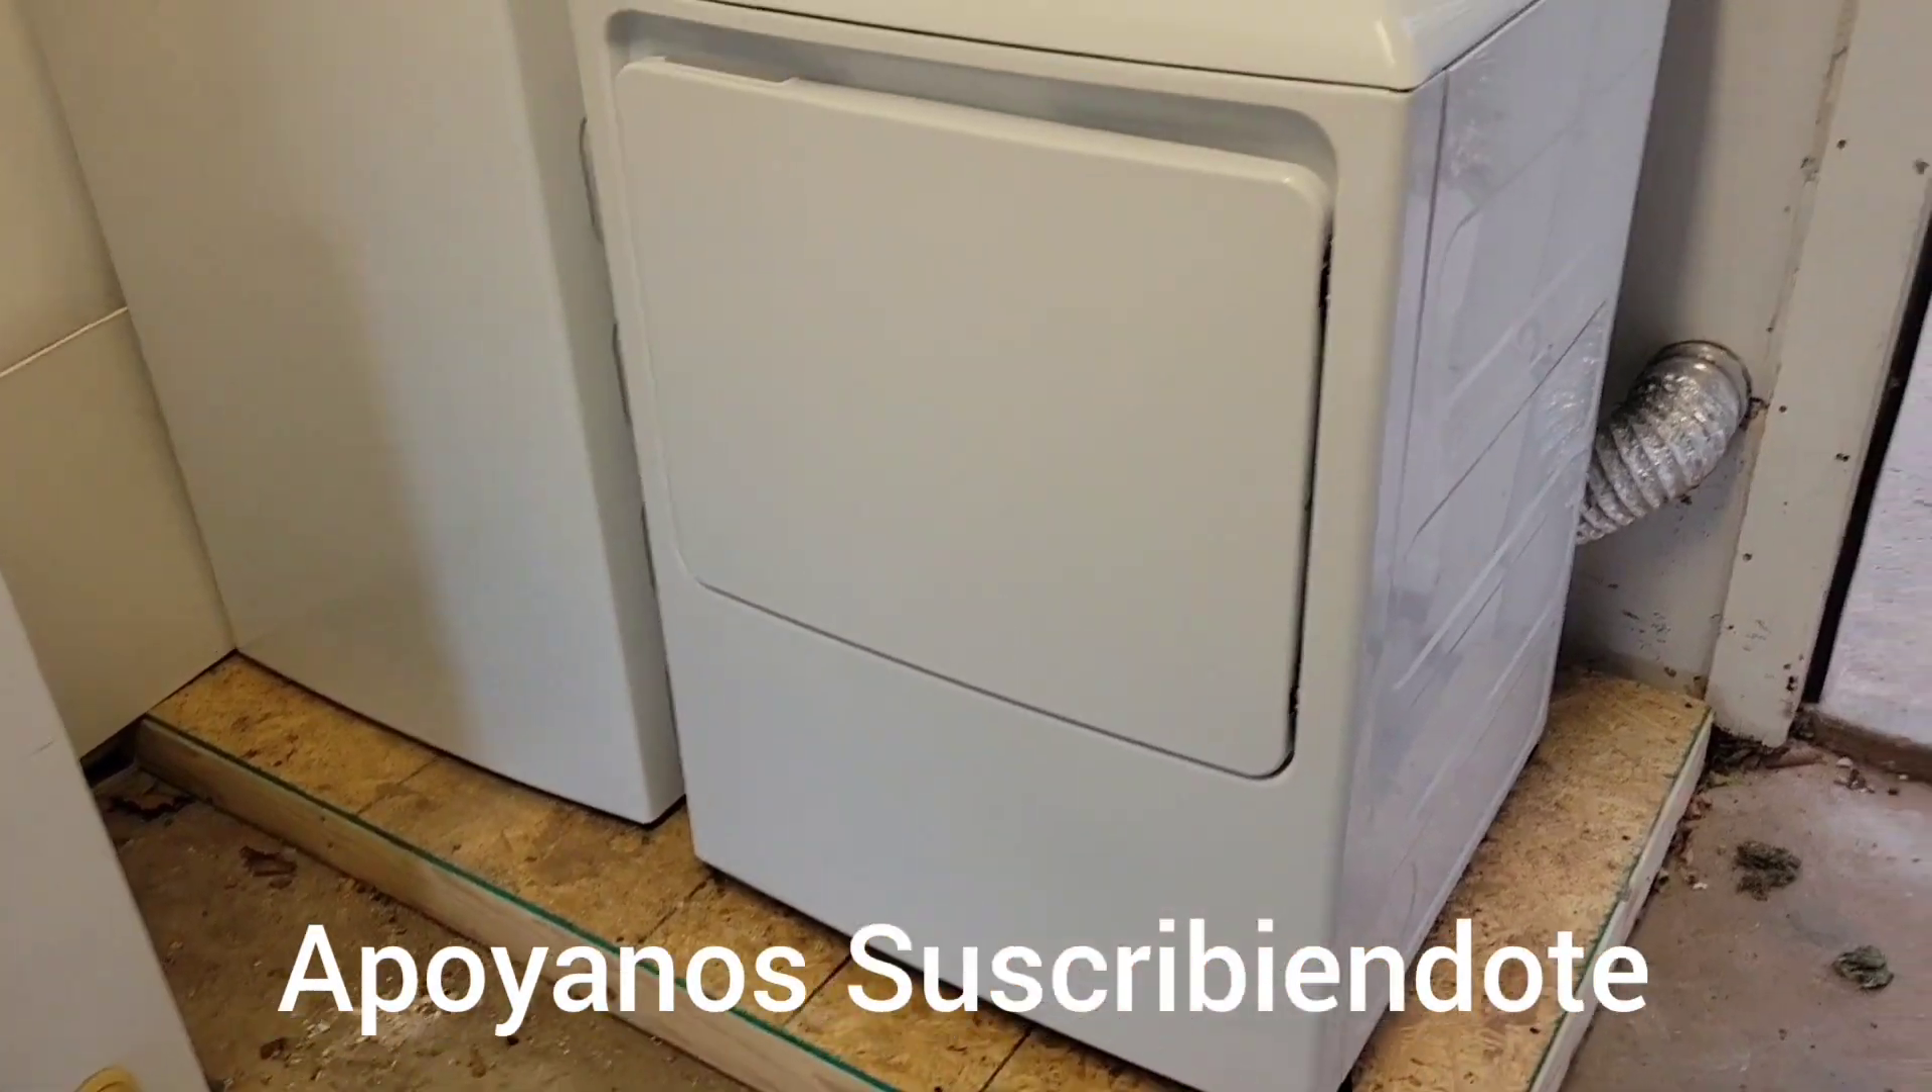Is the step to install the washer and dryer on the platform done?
Yes.